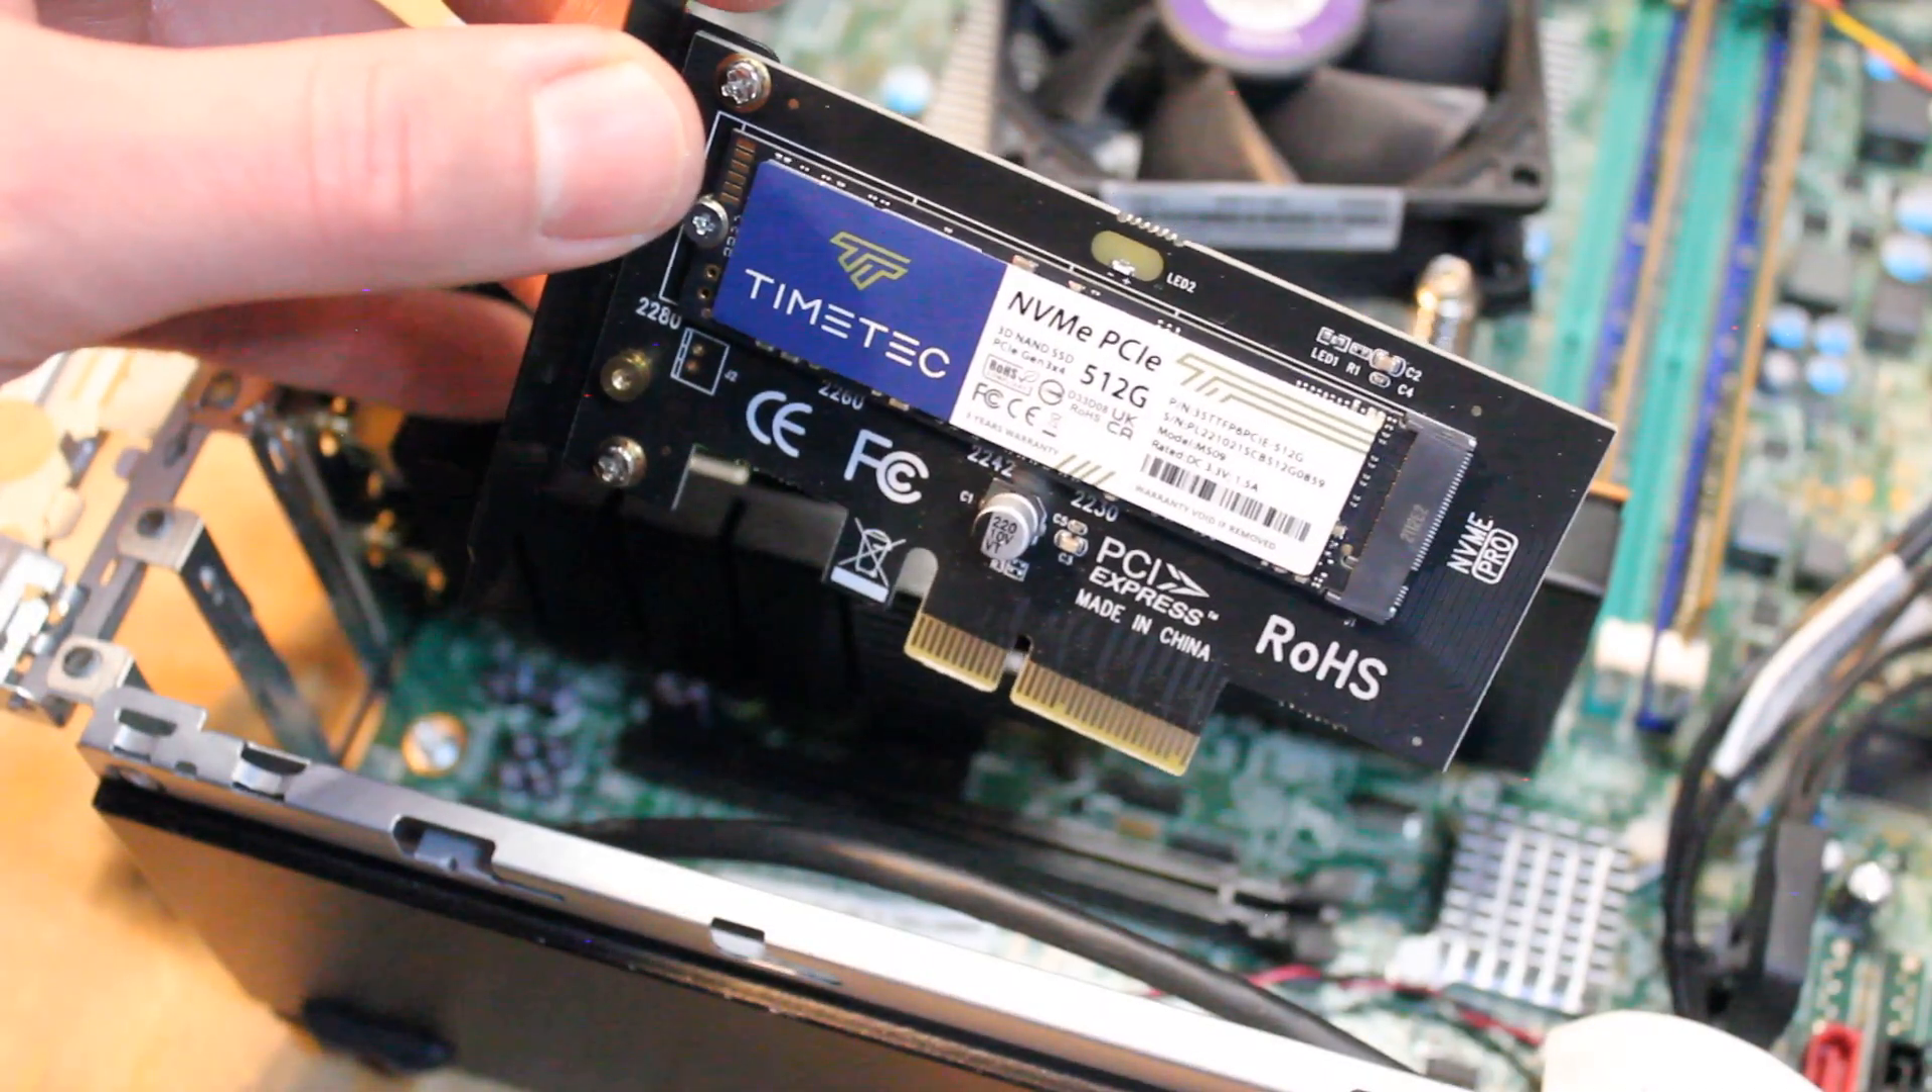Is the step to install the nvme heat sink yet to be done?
Yes.